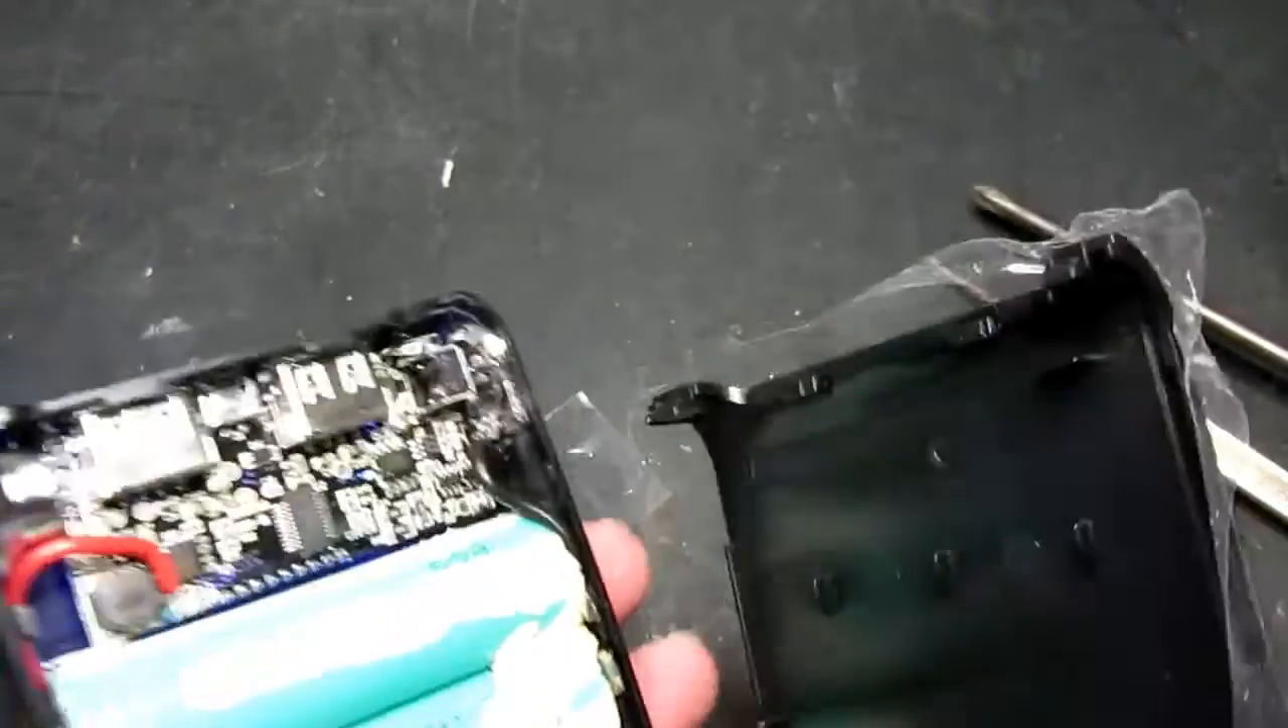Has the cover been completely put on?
No.